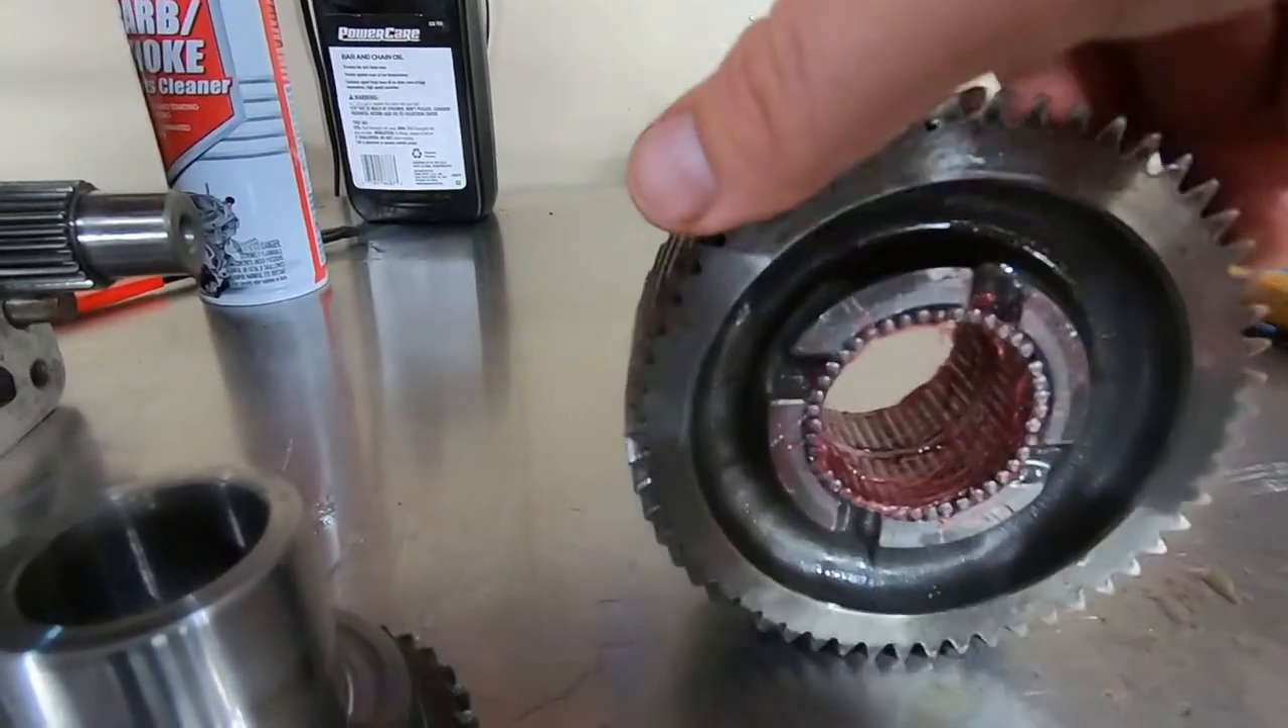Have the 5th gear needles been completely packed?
Yes.